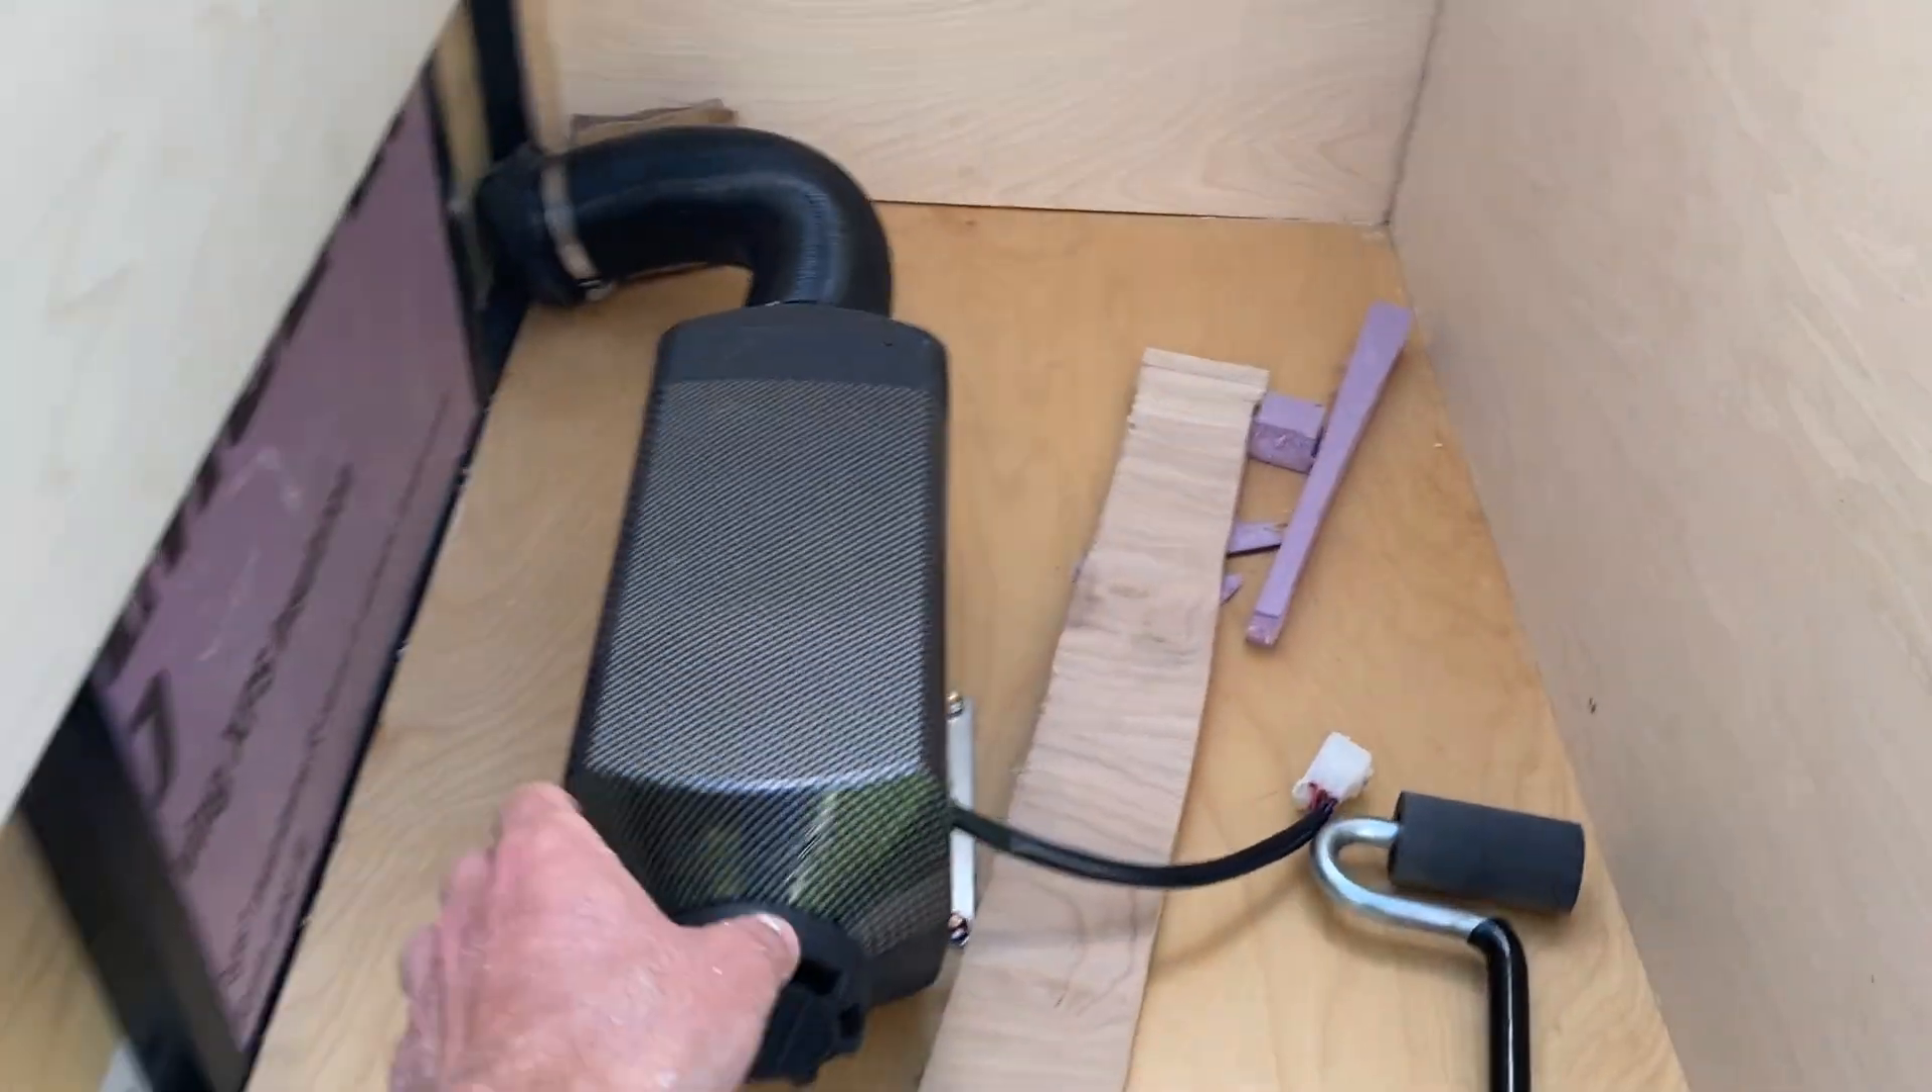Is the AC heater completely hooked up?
No.